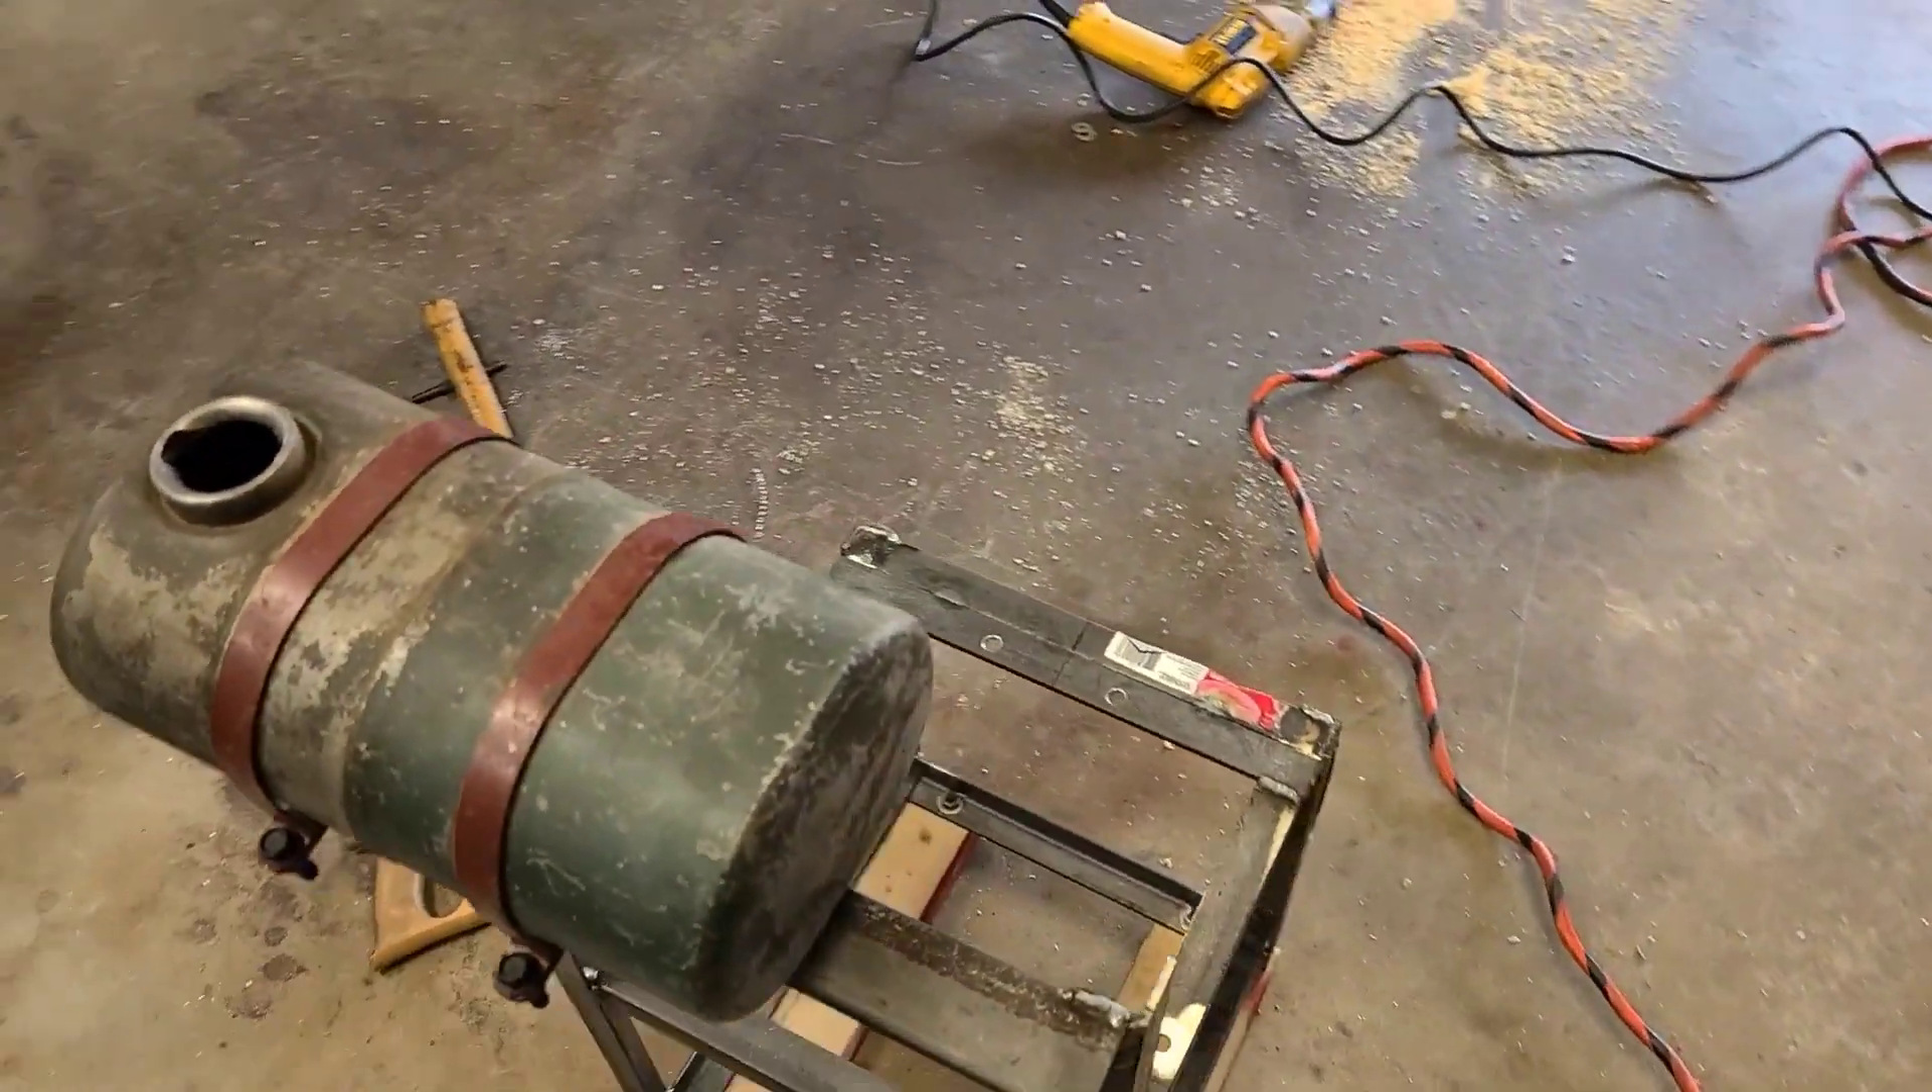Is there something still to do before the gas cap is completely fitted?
Yes.